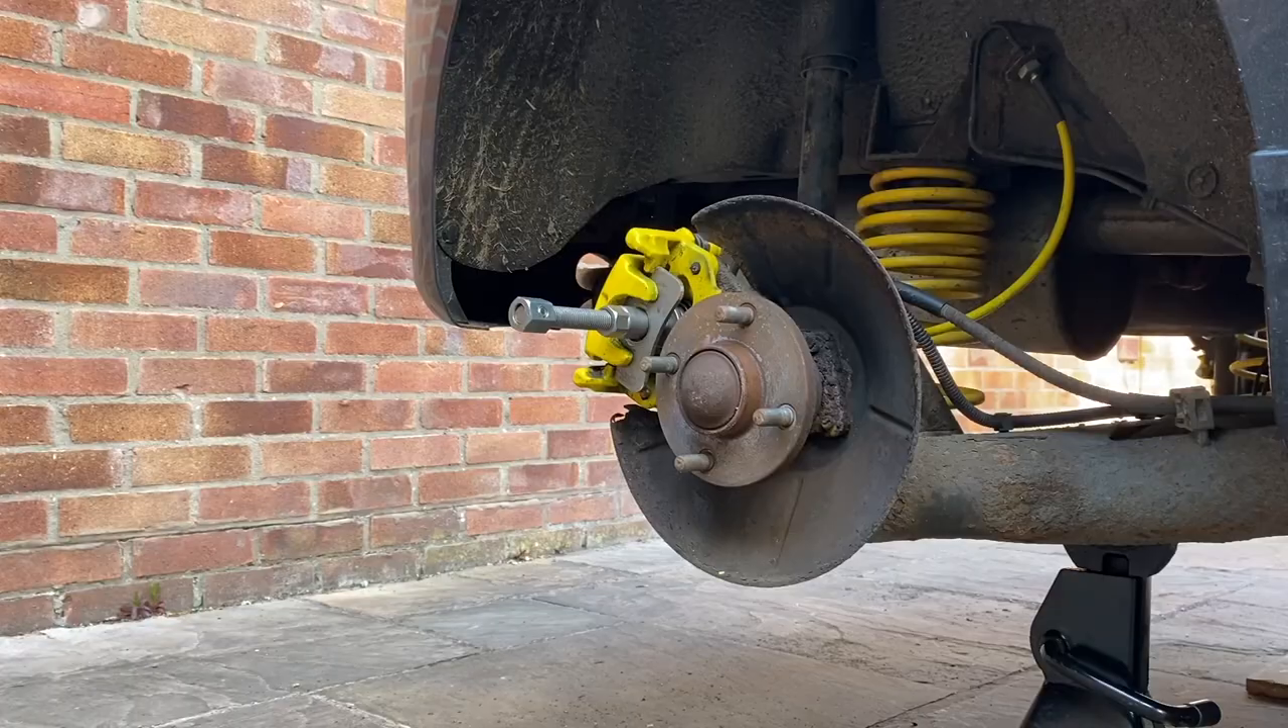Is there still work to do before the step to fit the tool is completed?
No.